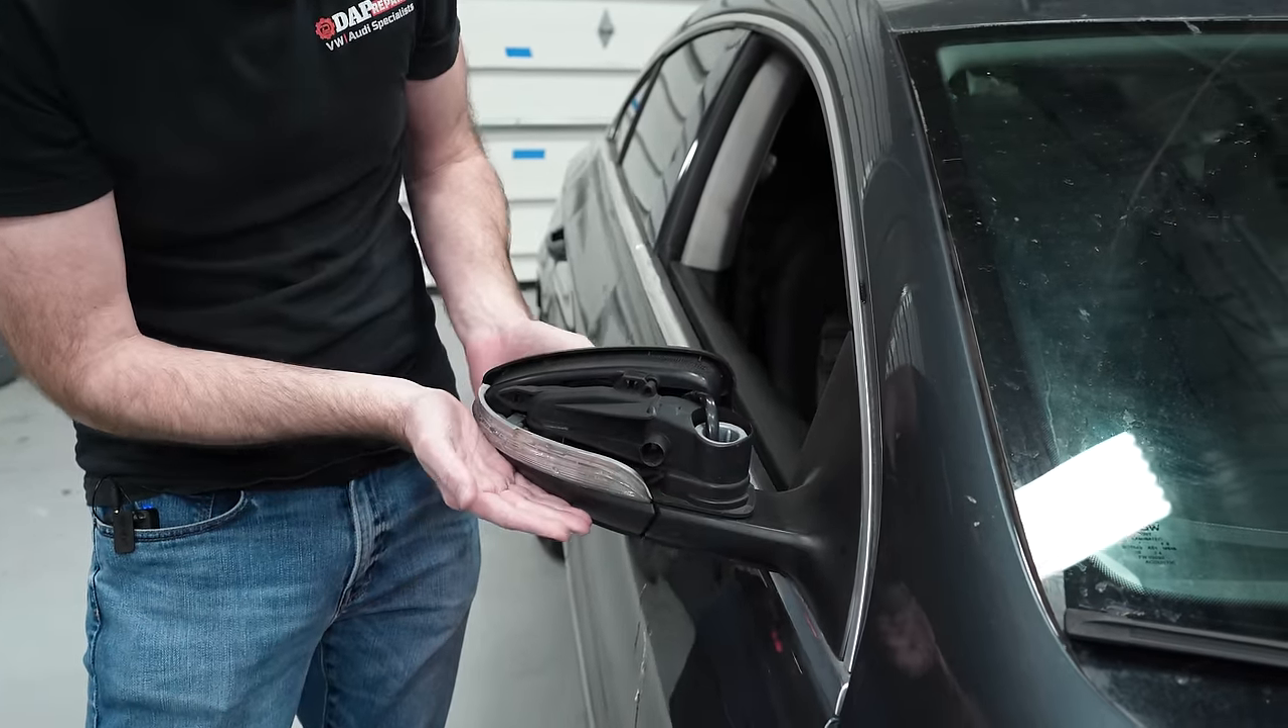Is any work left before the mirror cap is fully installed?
Yes.